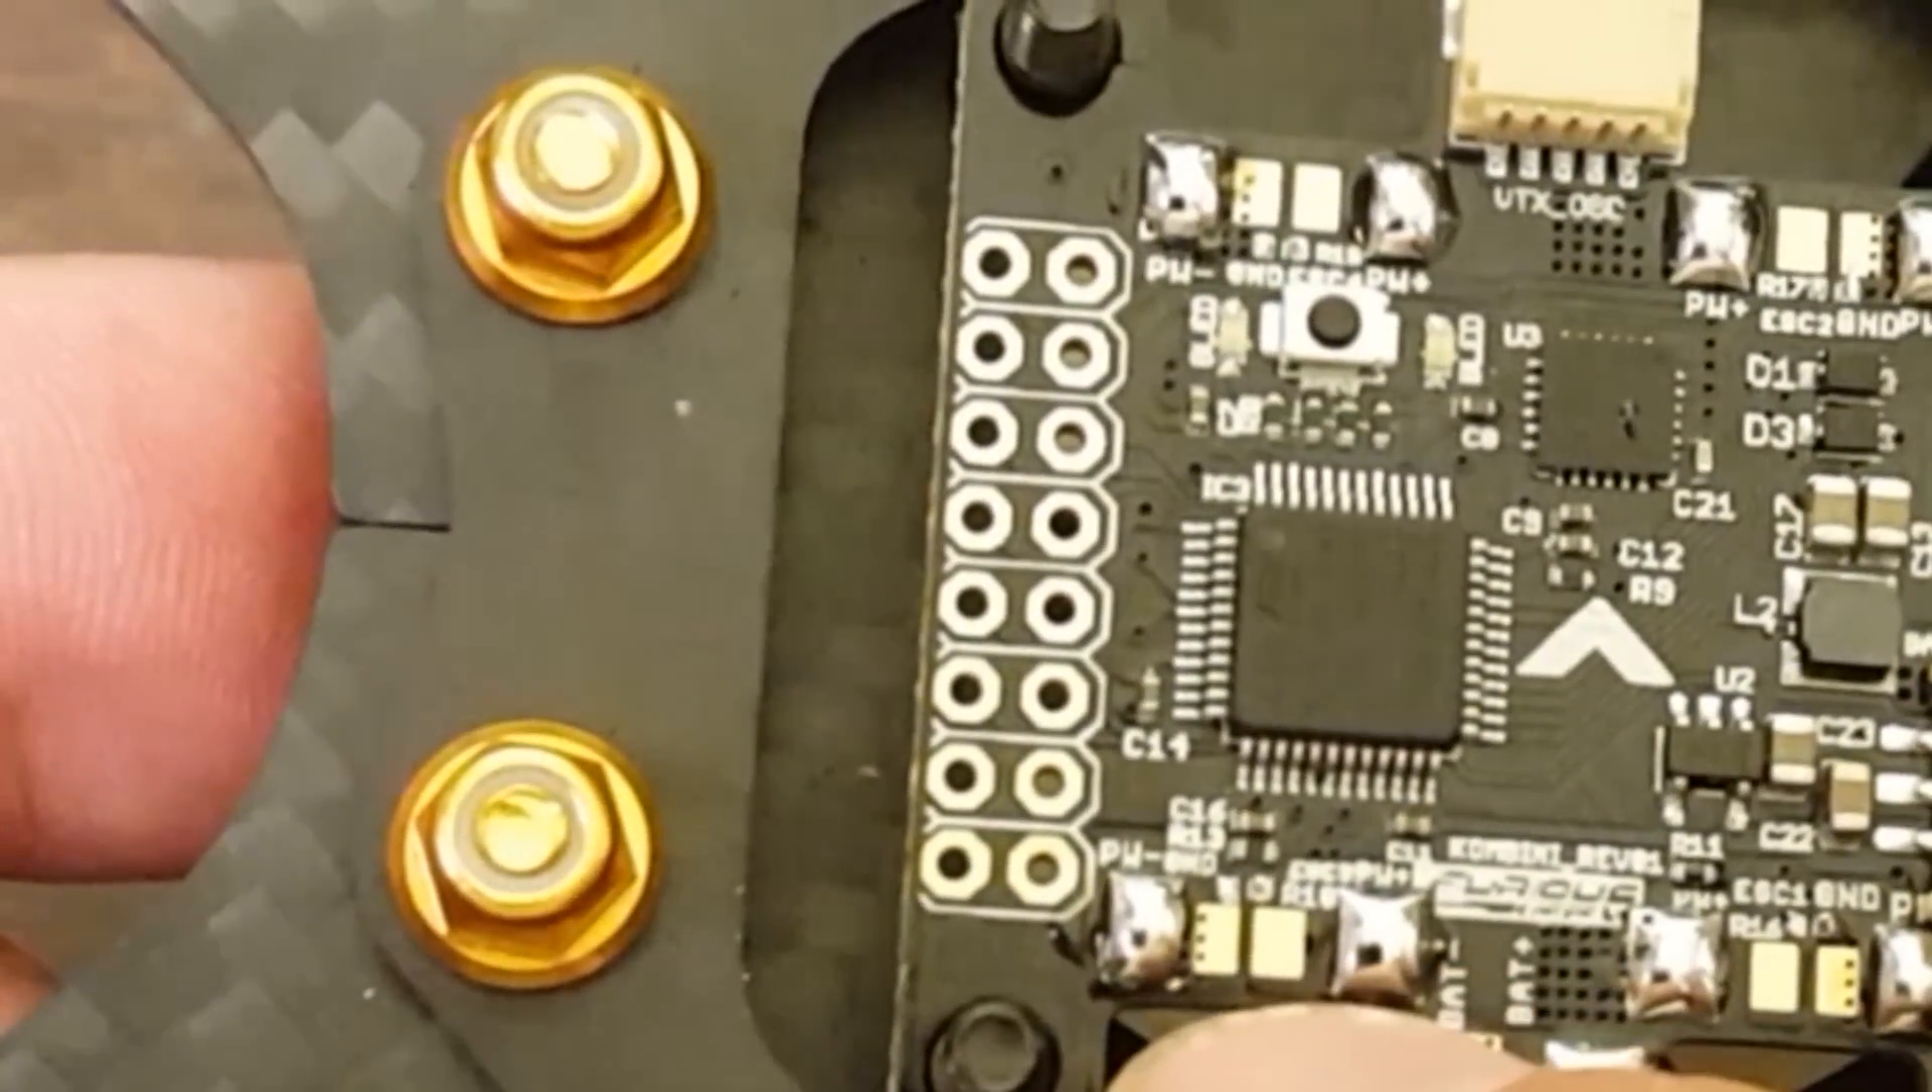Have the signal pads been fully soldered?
No.